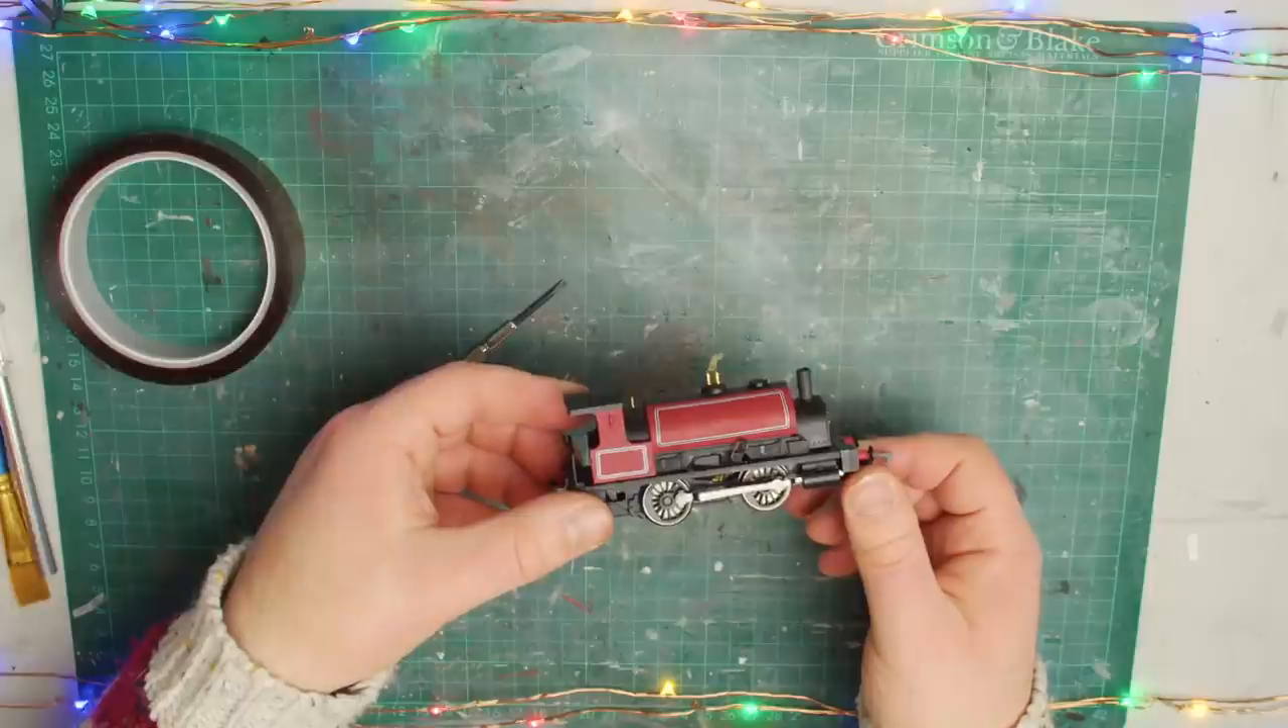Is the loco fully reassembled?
Yes.